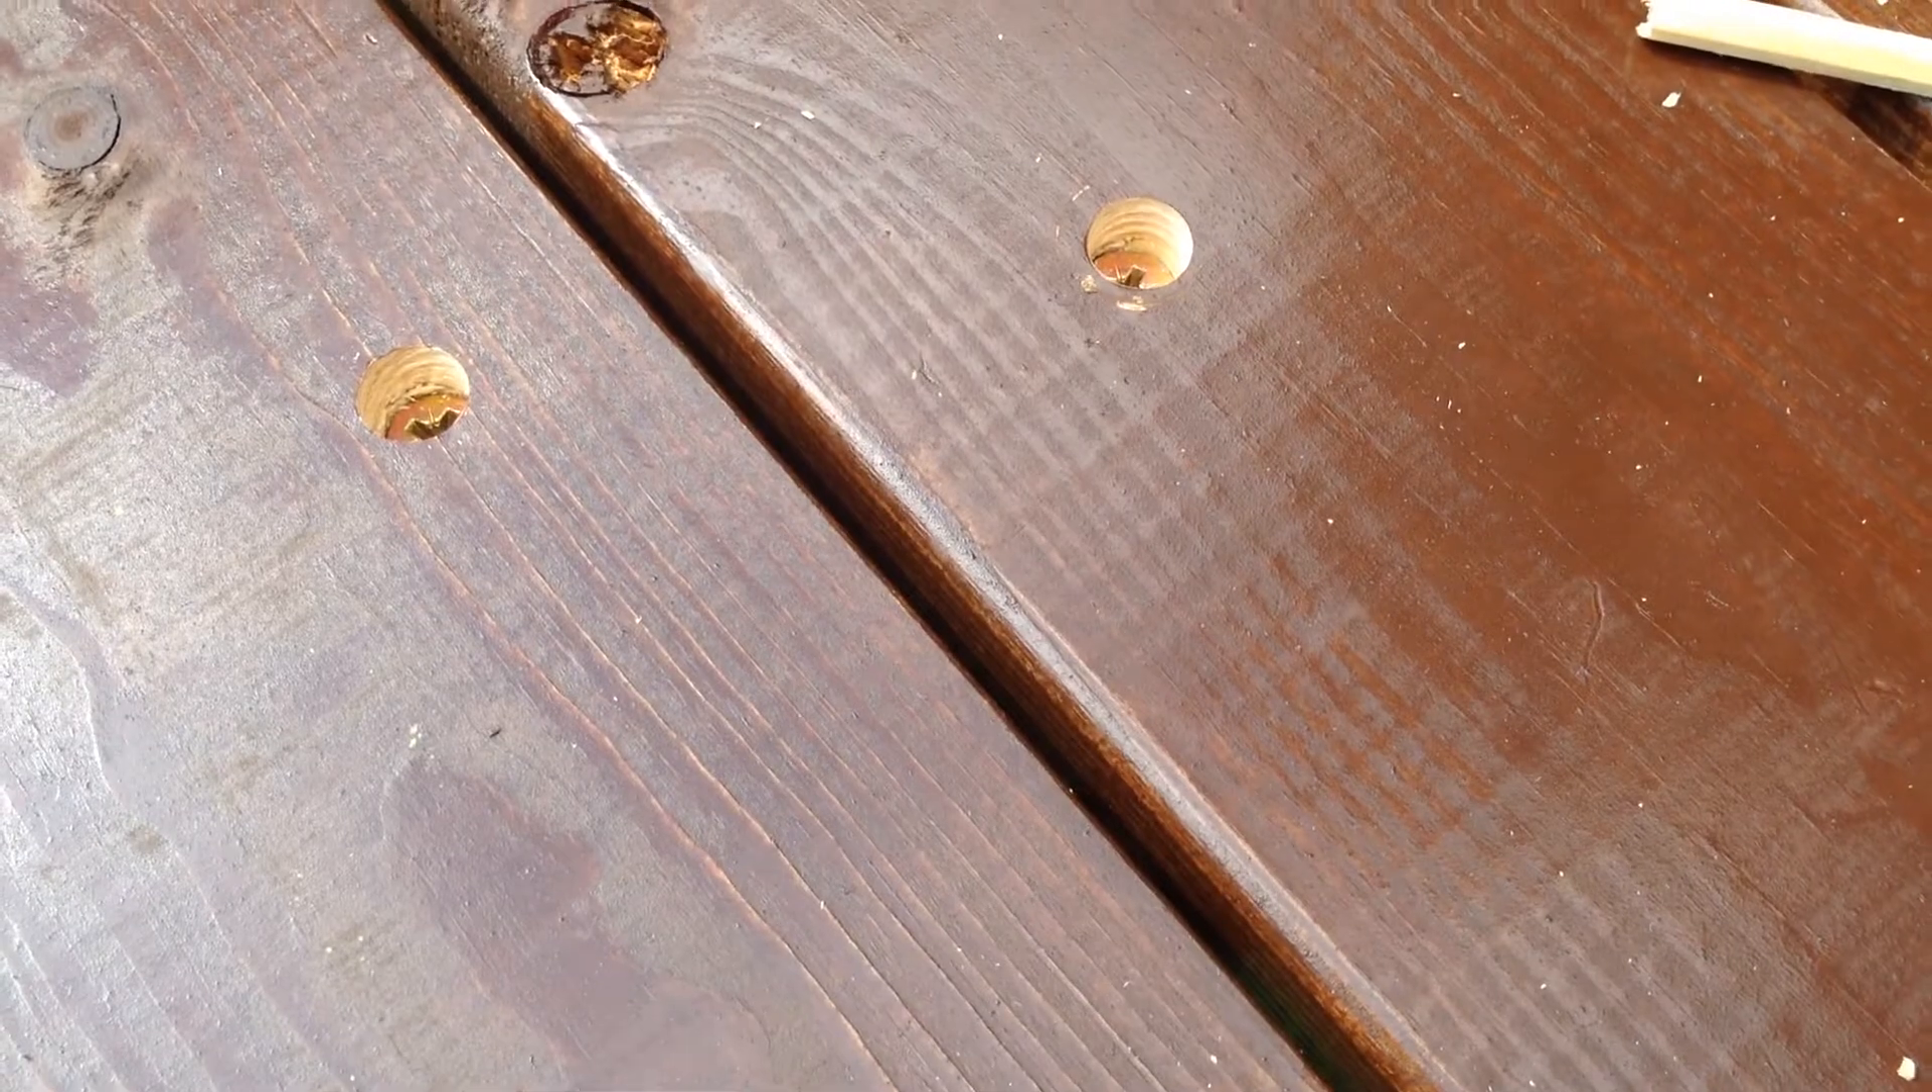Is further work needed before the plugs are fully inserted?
Yes.